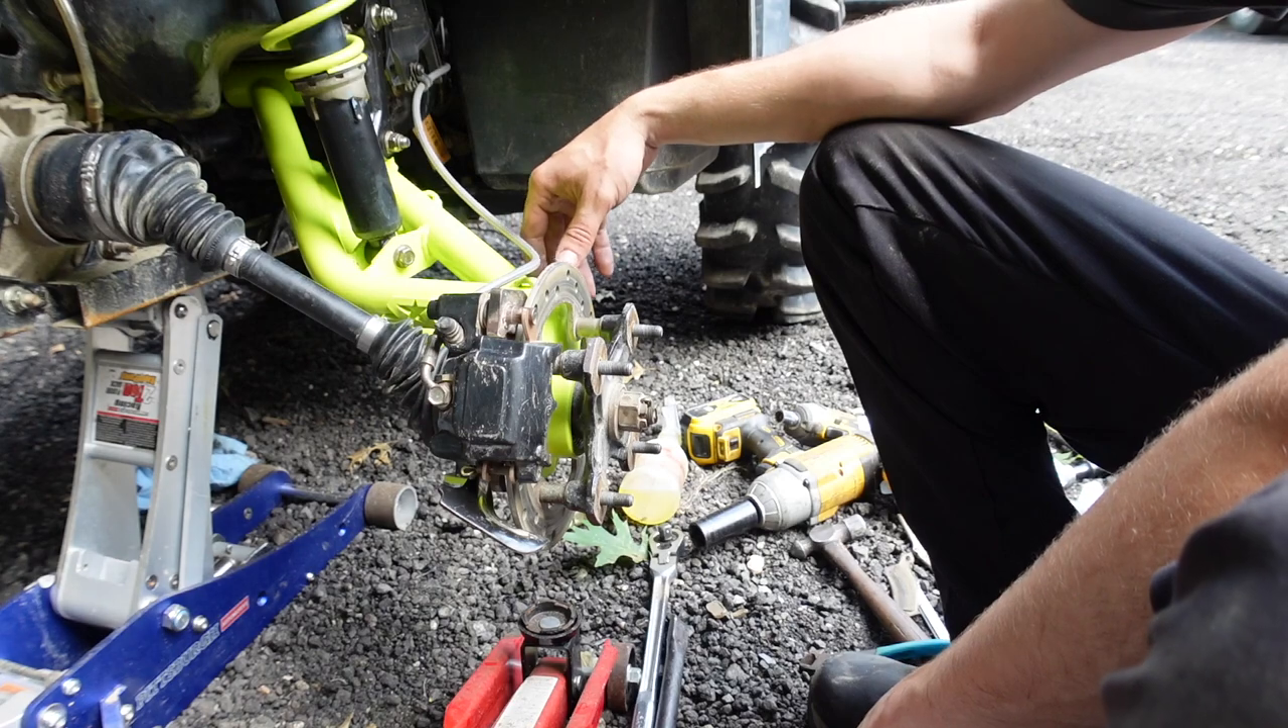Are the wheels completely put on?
No.